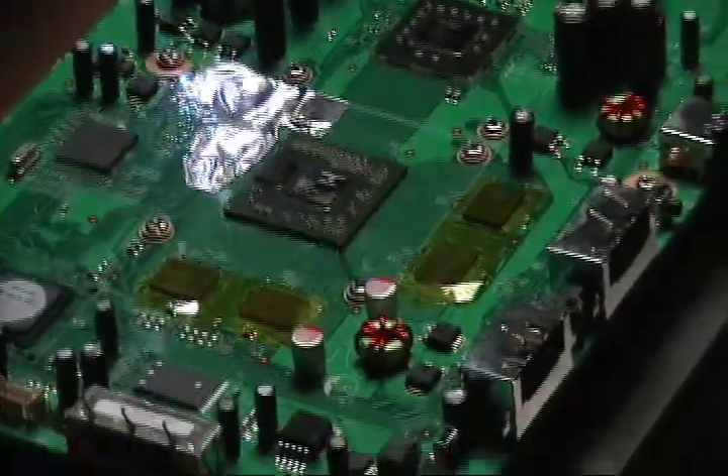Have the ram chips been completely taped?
Yes.